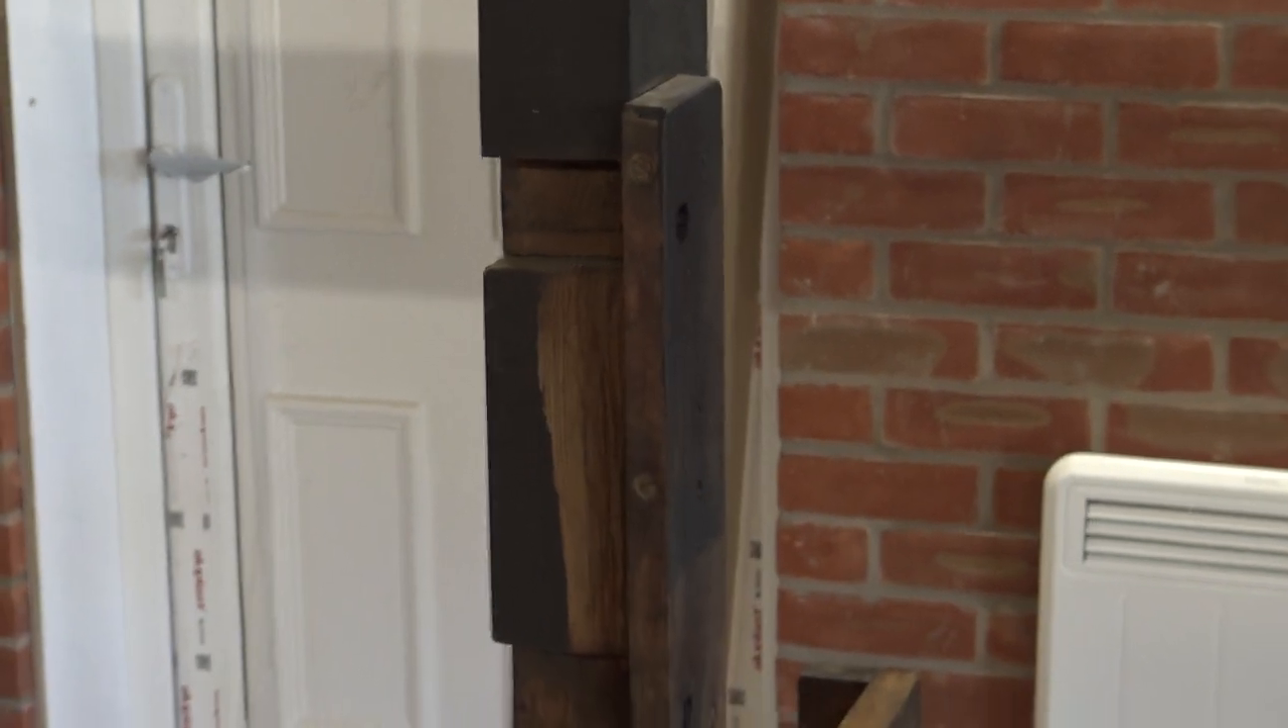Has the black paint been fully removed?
No.